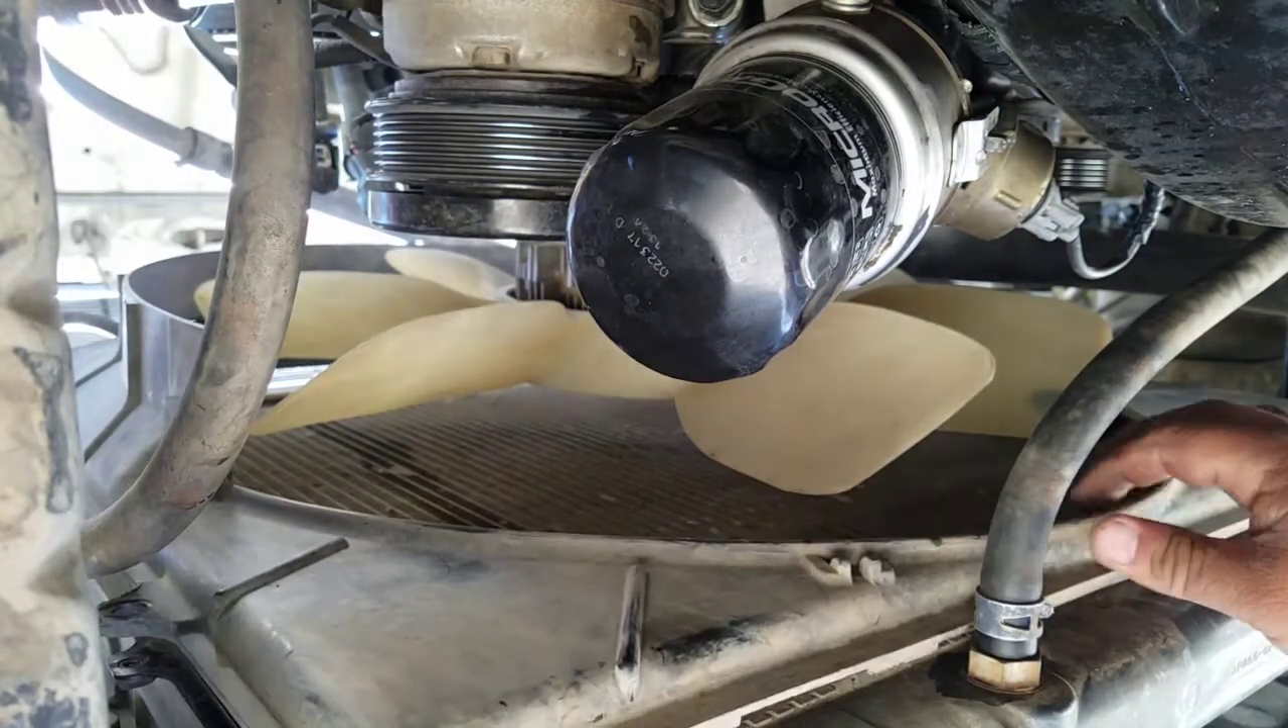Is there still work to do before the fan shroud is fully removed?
Yes.